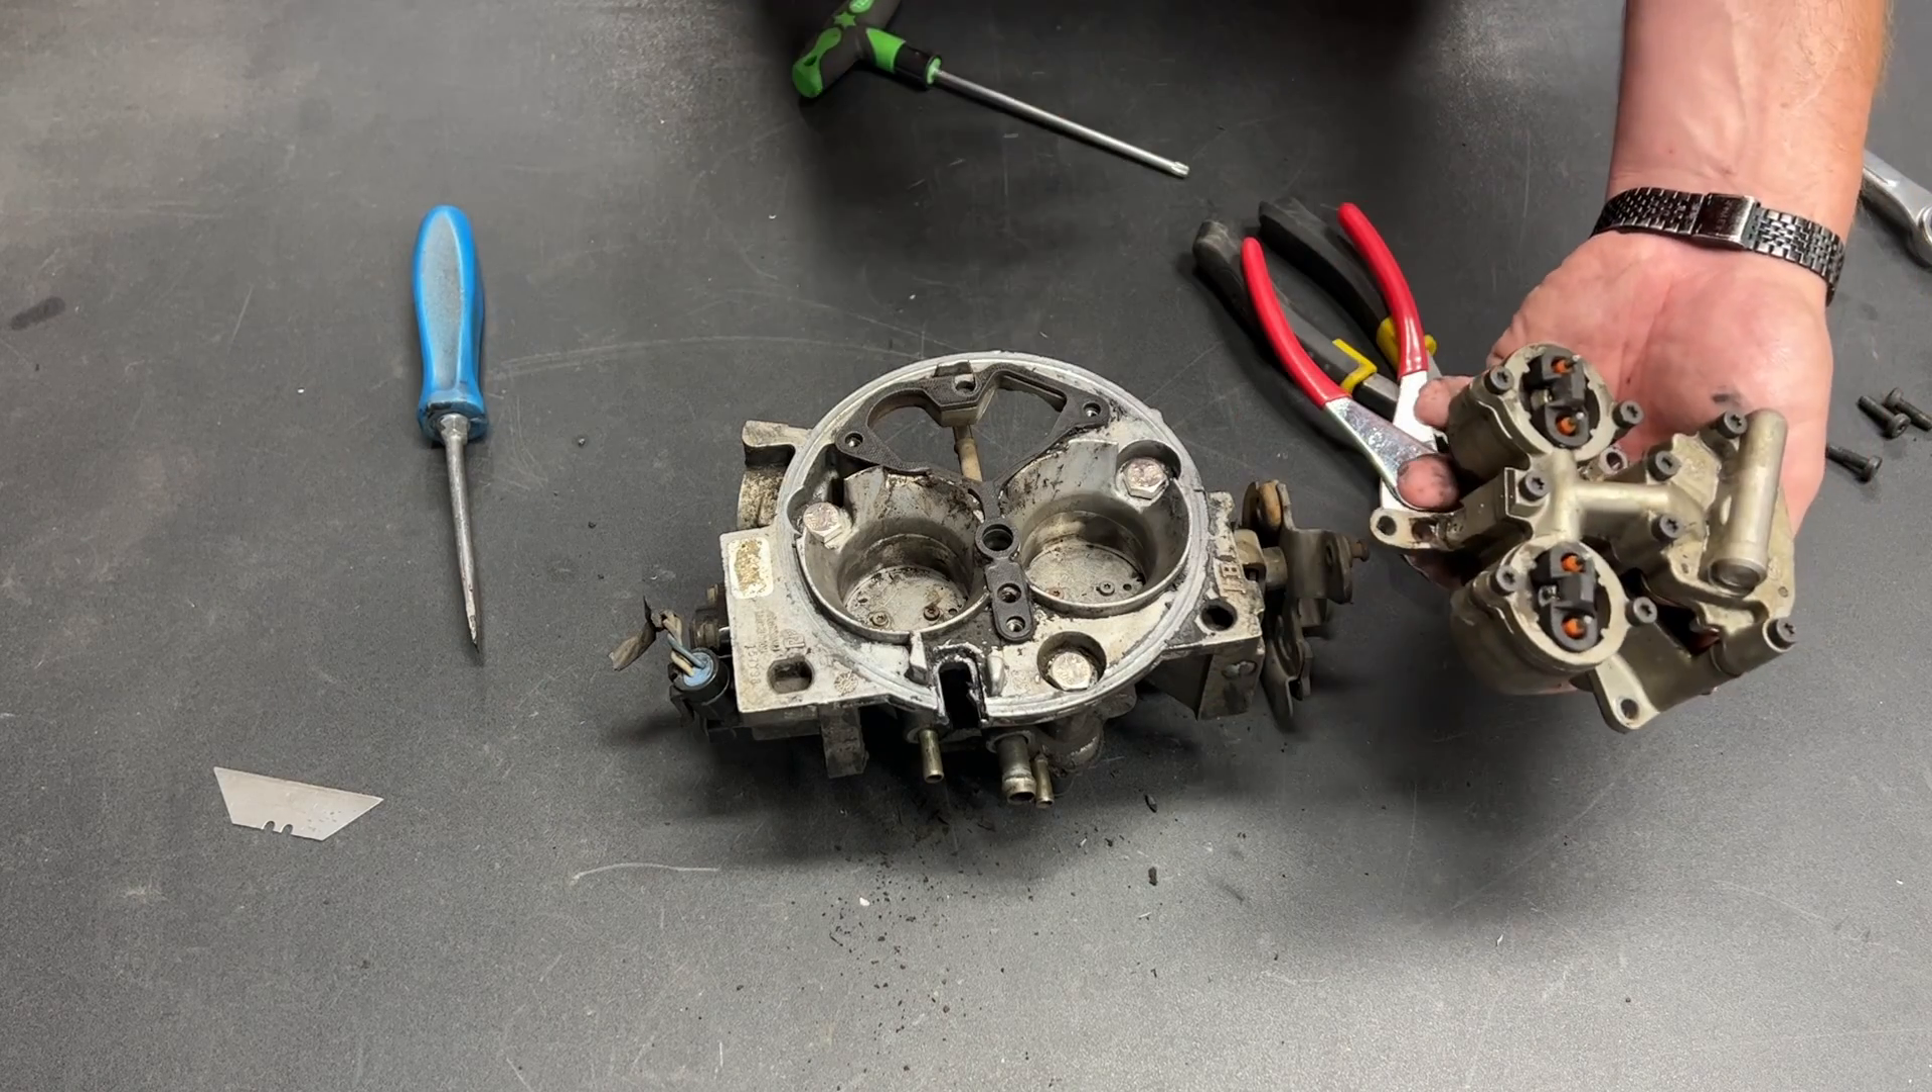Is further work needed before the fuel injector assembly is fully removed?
No.